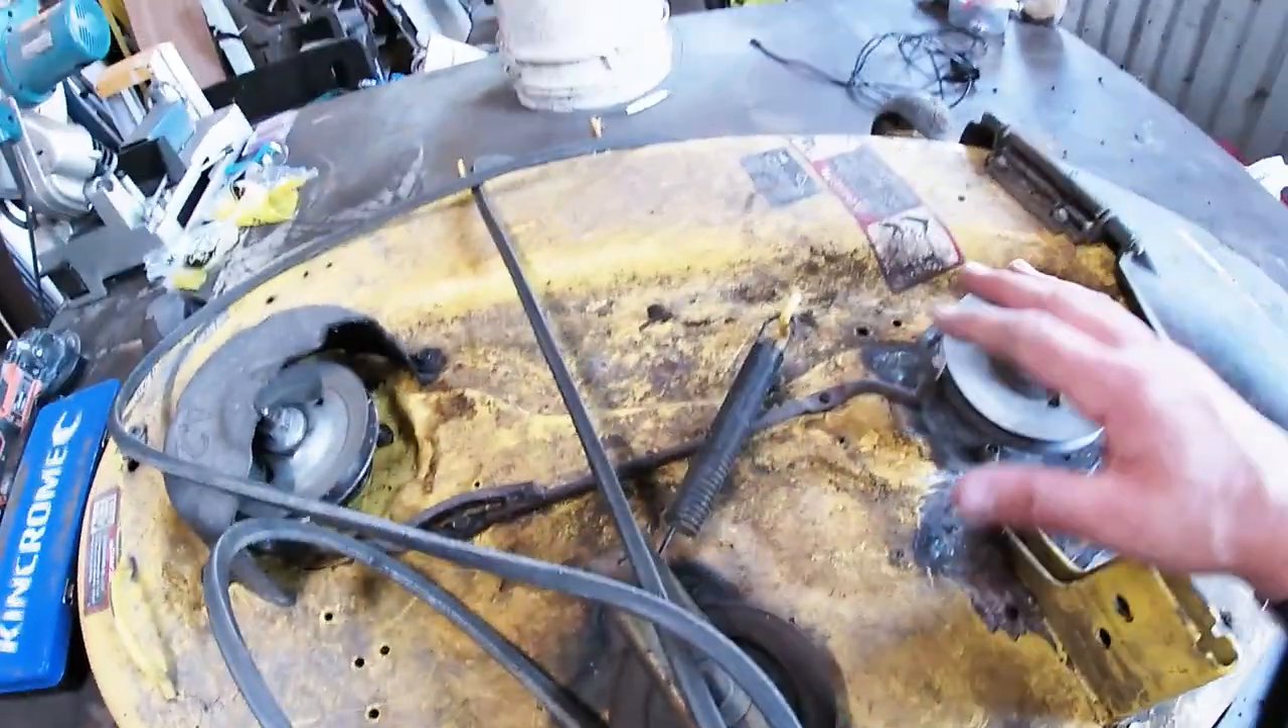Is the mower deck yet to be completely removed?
No.